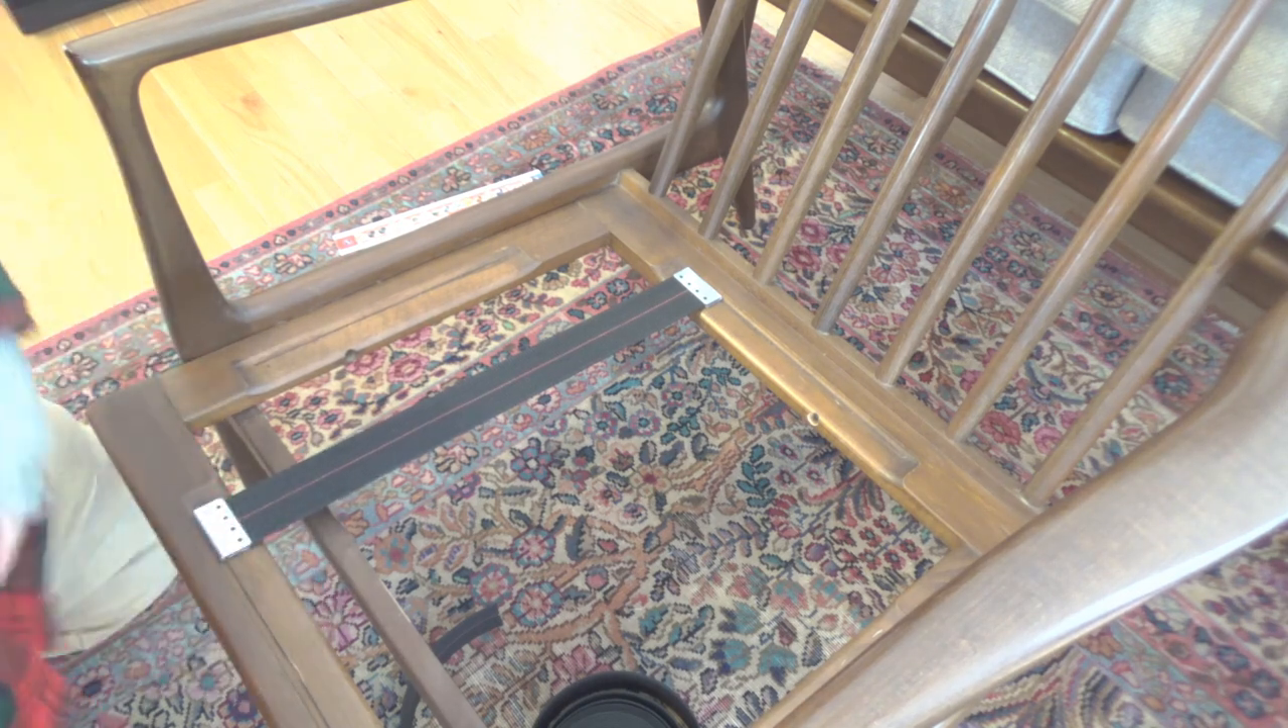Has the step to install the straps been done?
No.